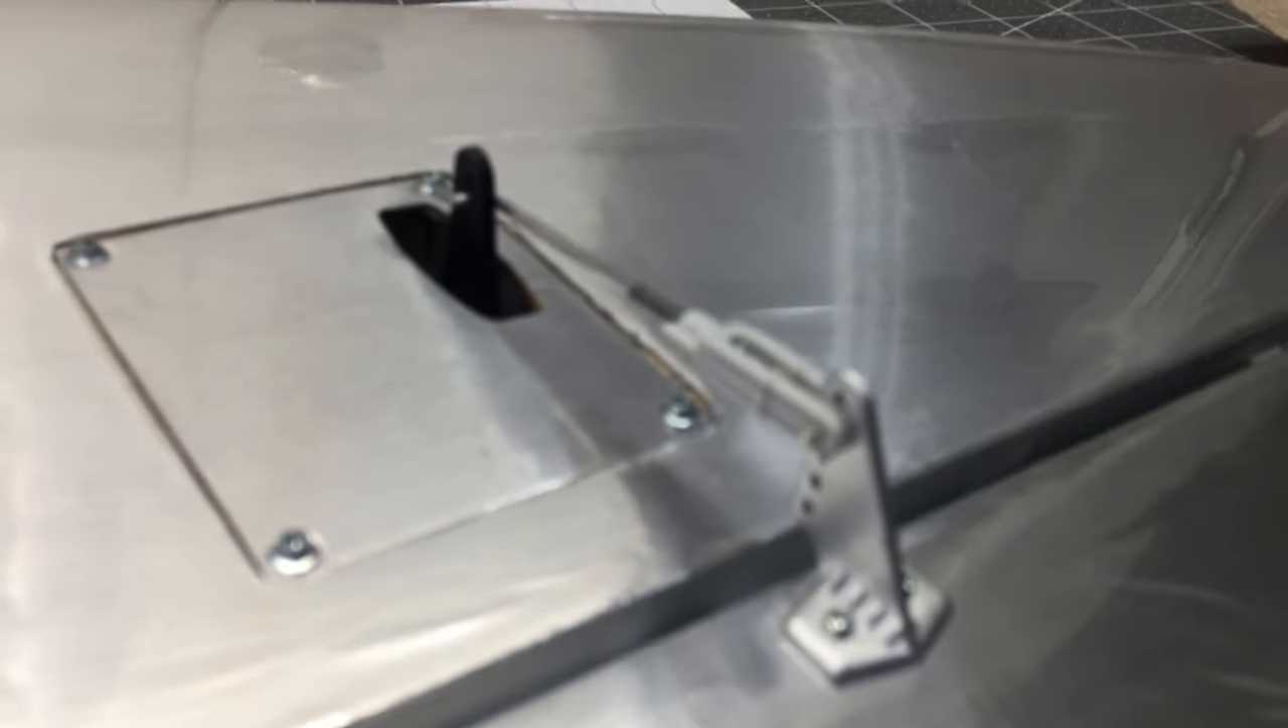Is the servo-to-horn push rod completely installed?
Yes.